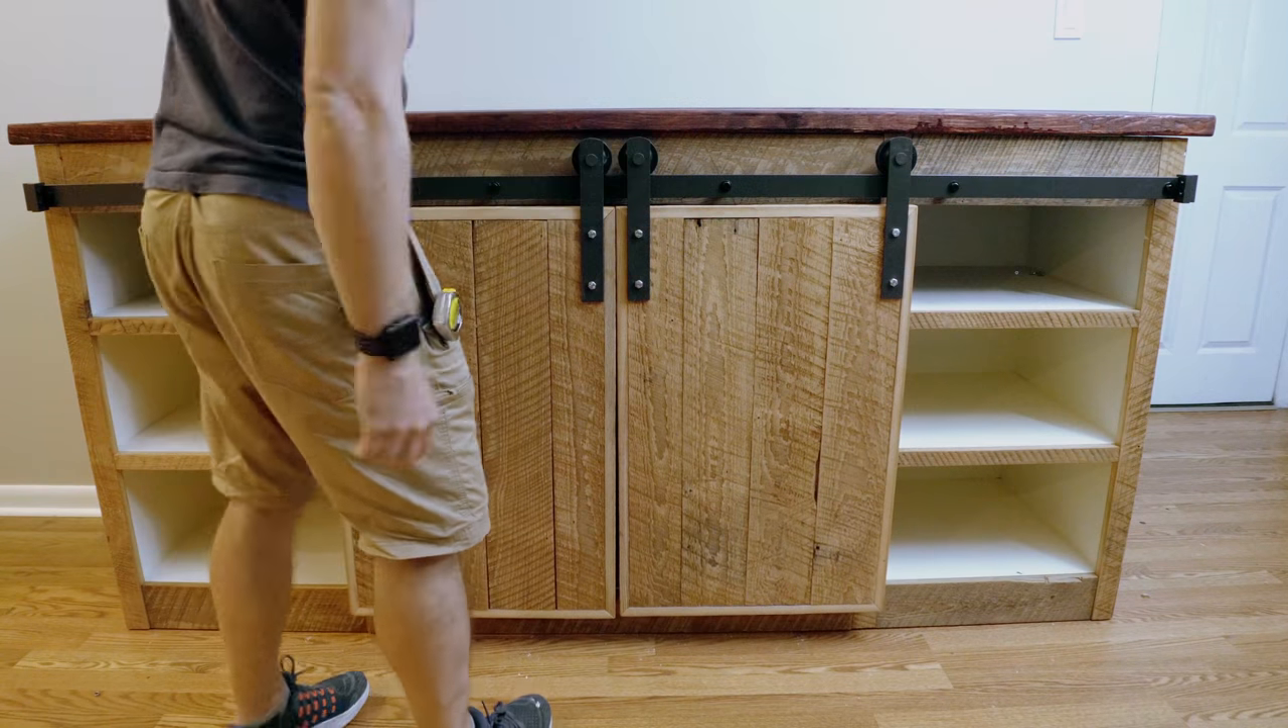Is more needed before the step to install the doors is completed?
No.